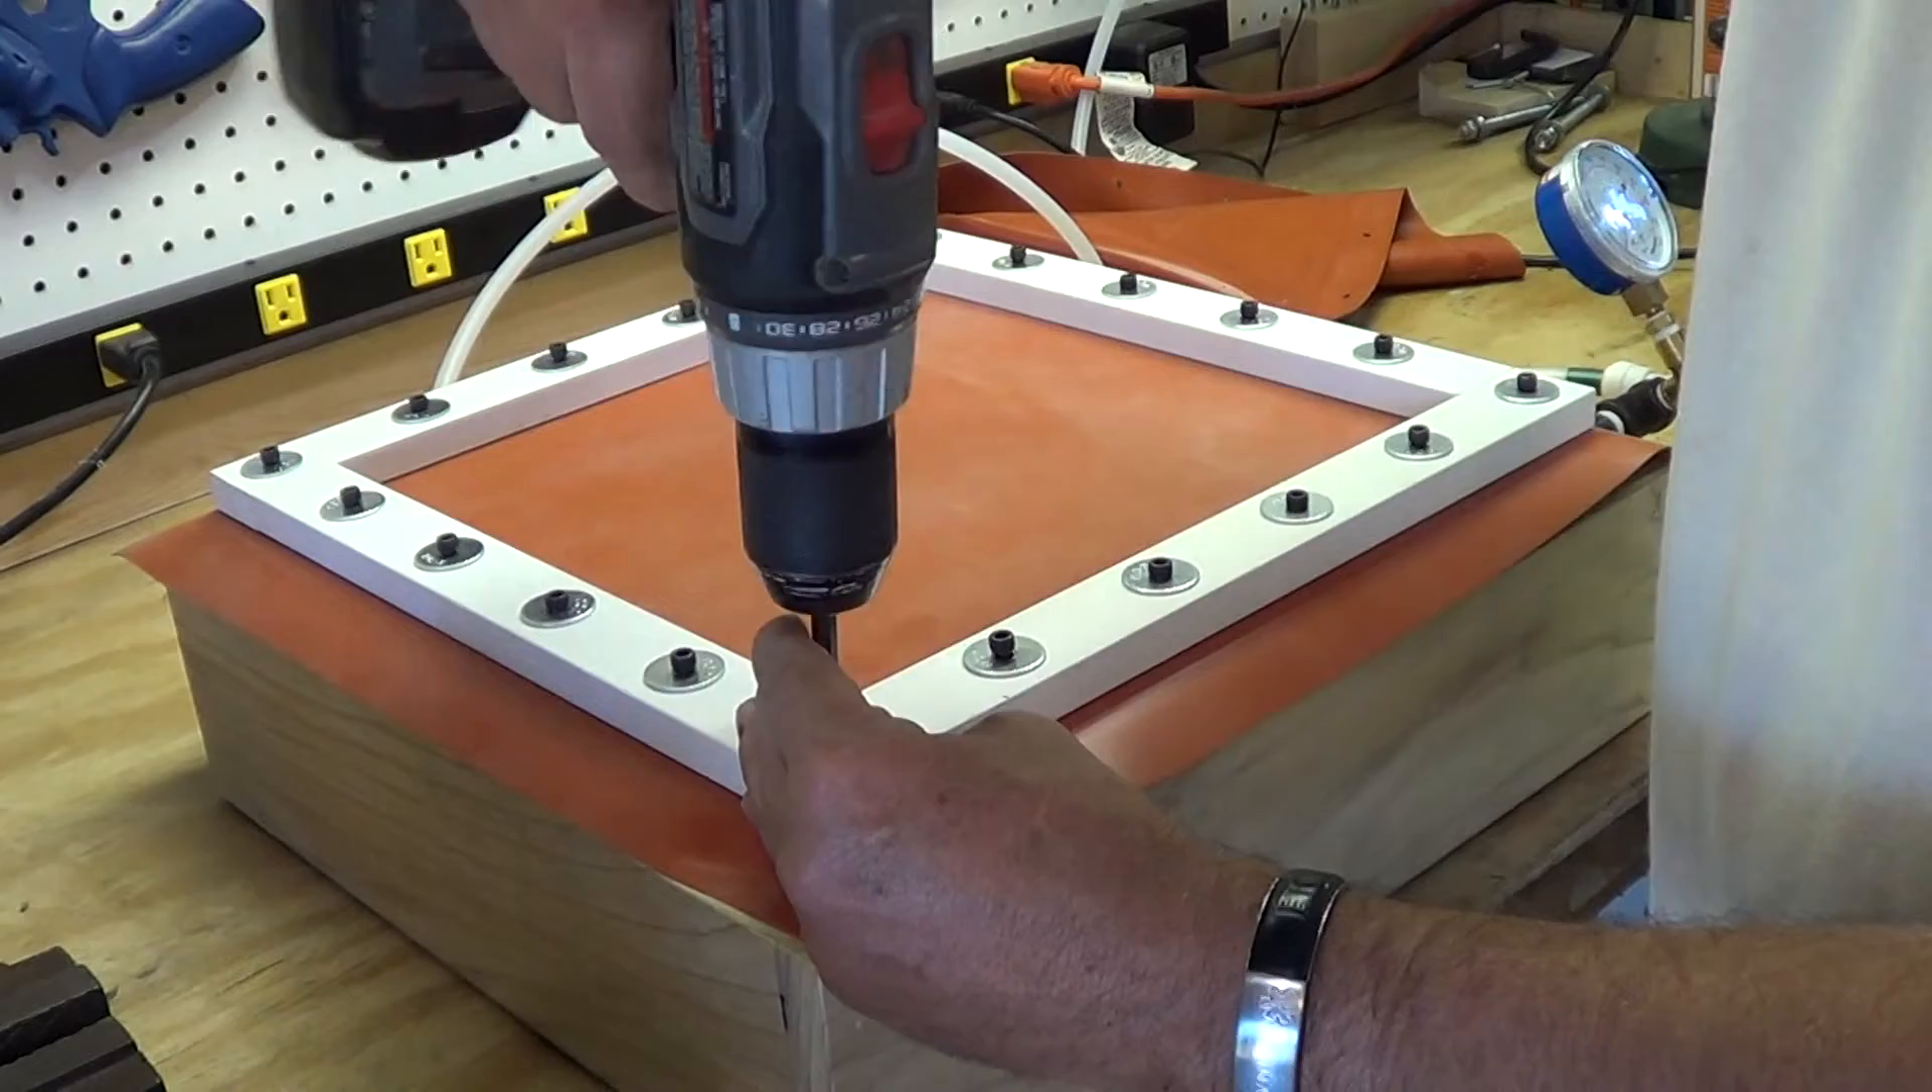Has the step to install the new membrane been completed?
No.